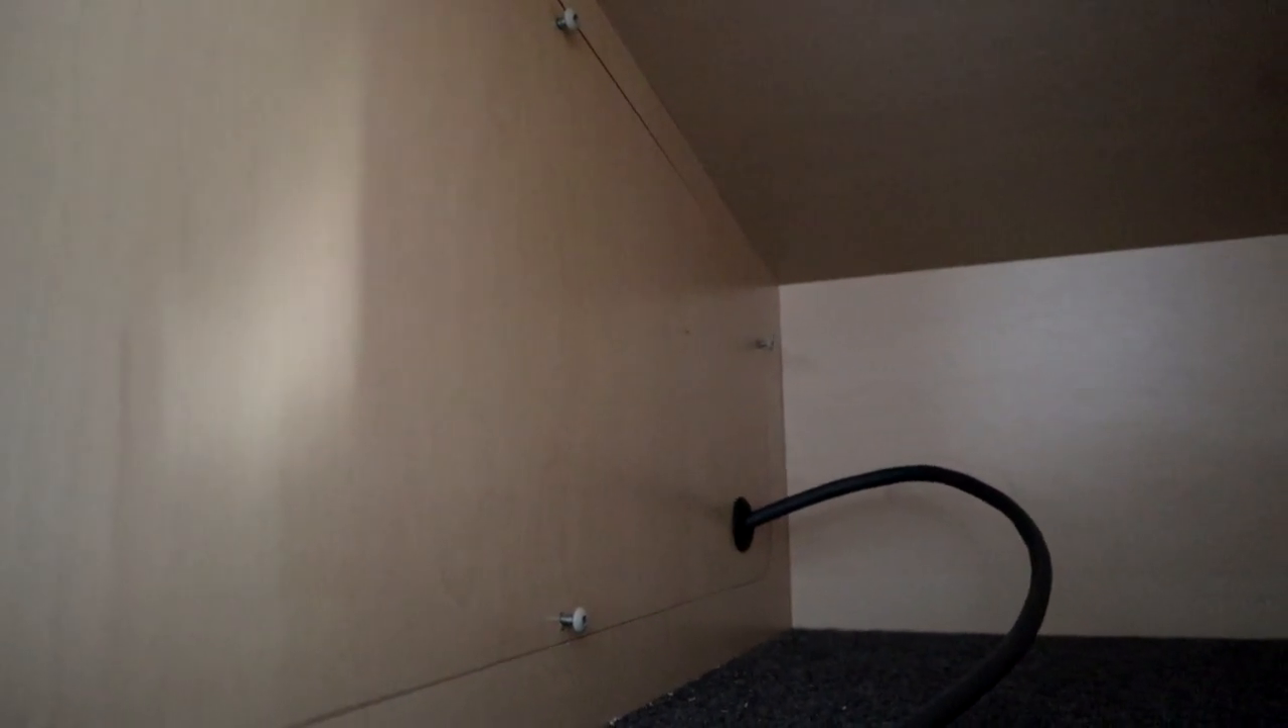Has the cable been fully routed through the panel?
Yes.